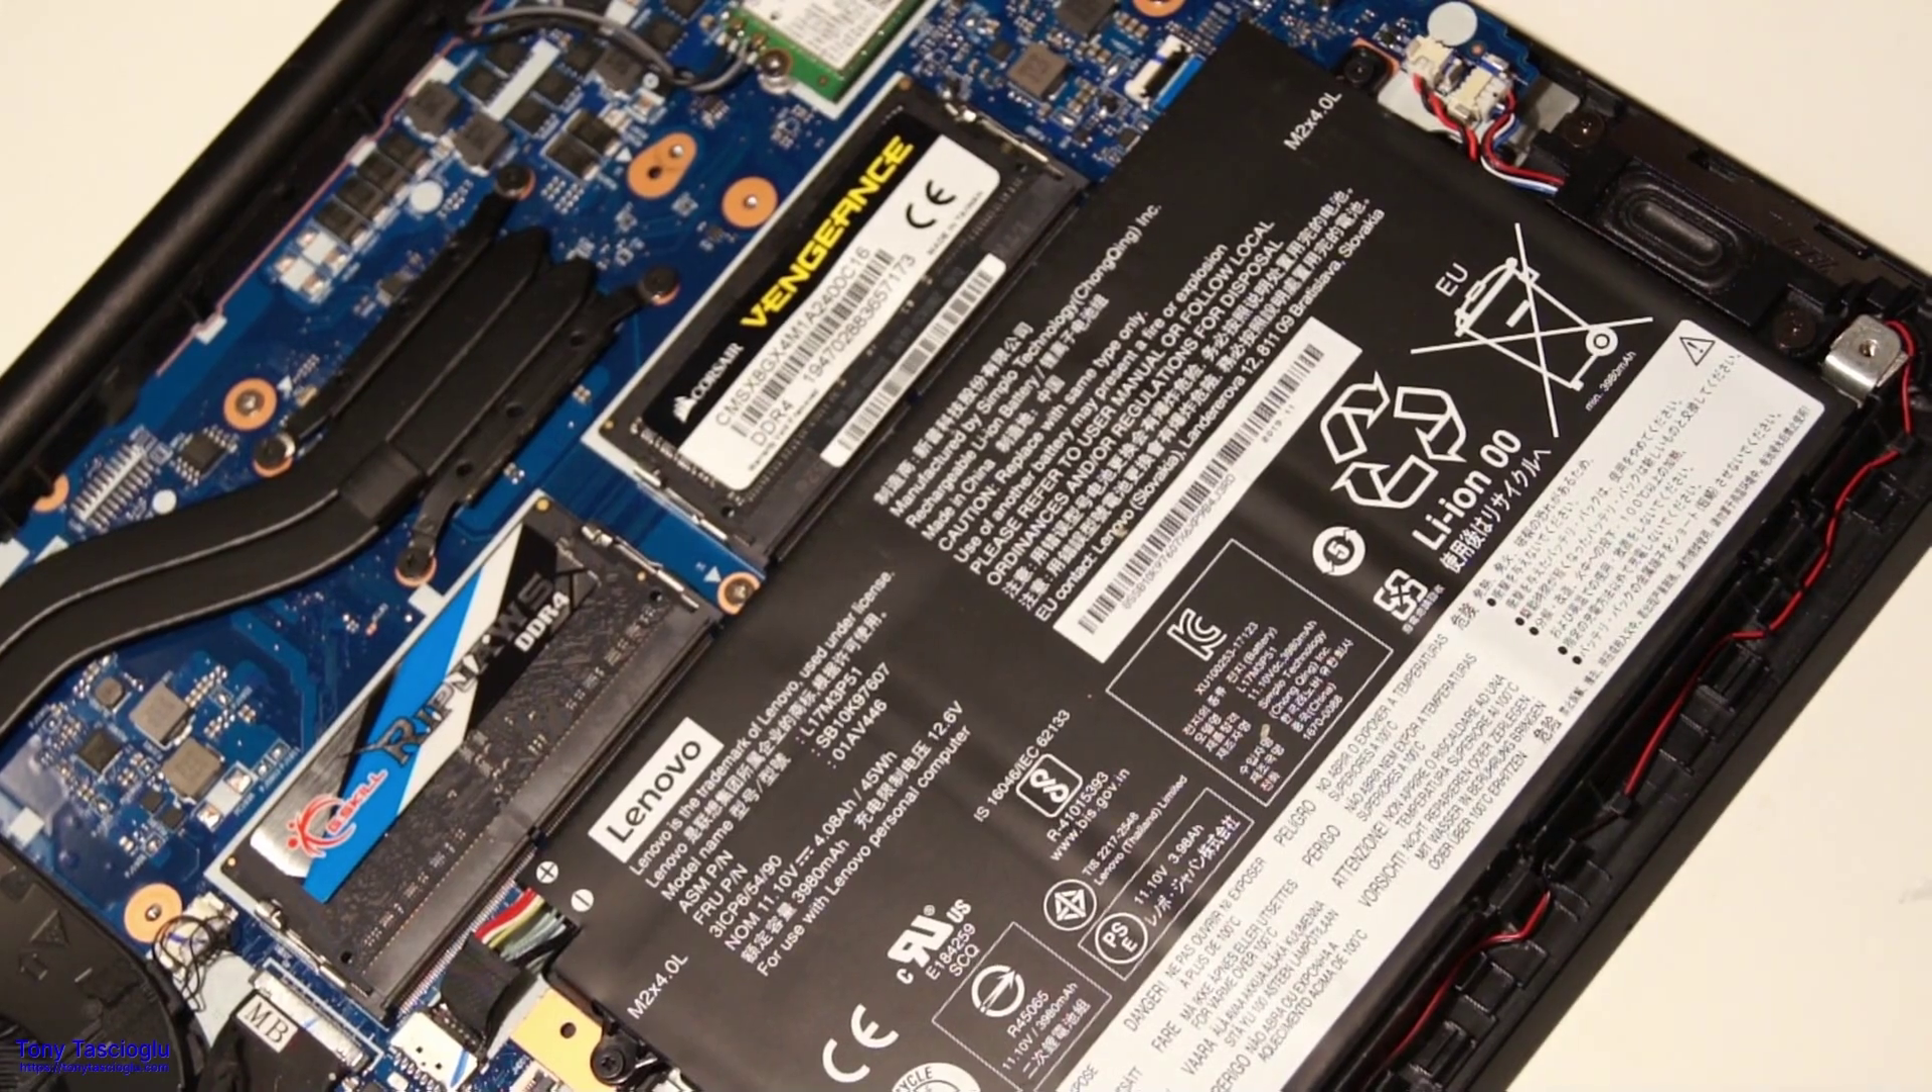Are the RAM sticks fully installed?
Yes.